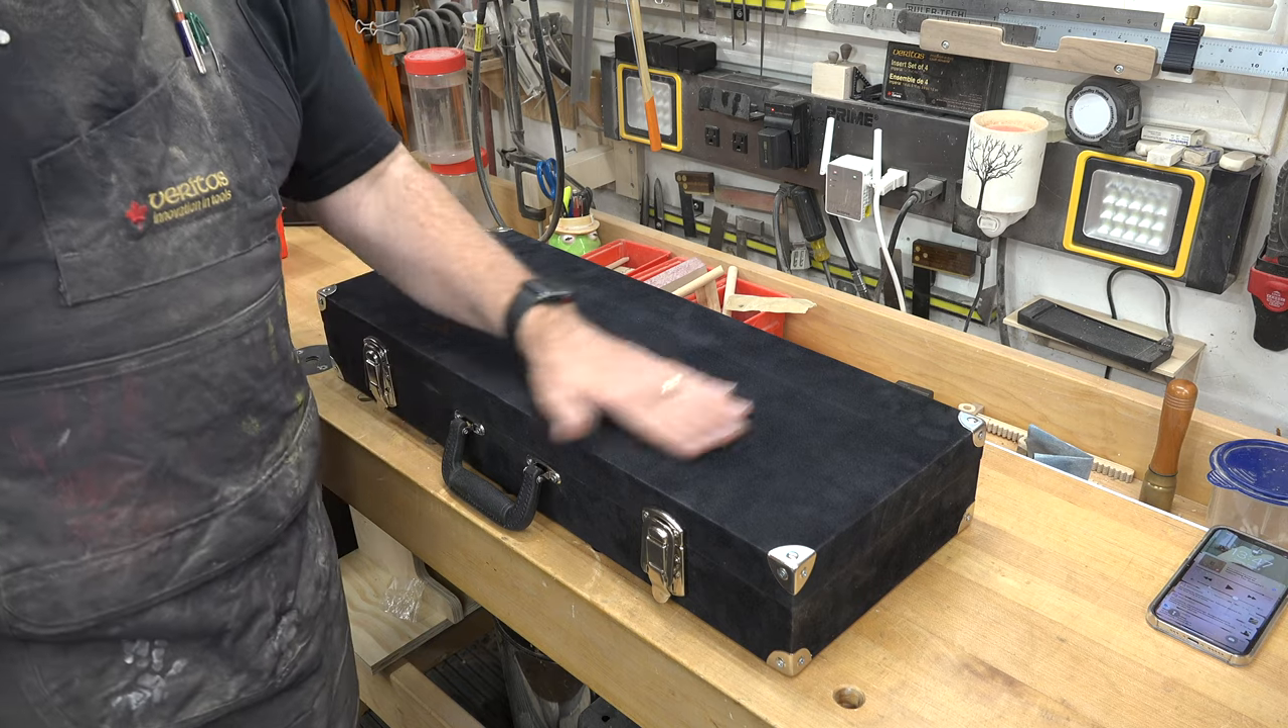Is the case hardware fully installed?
Yes.